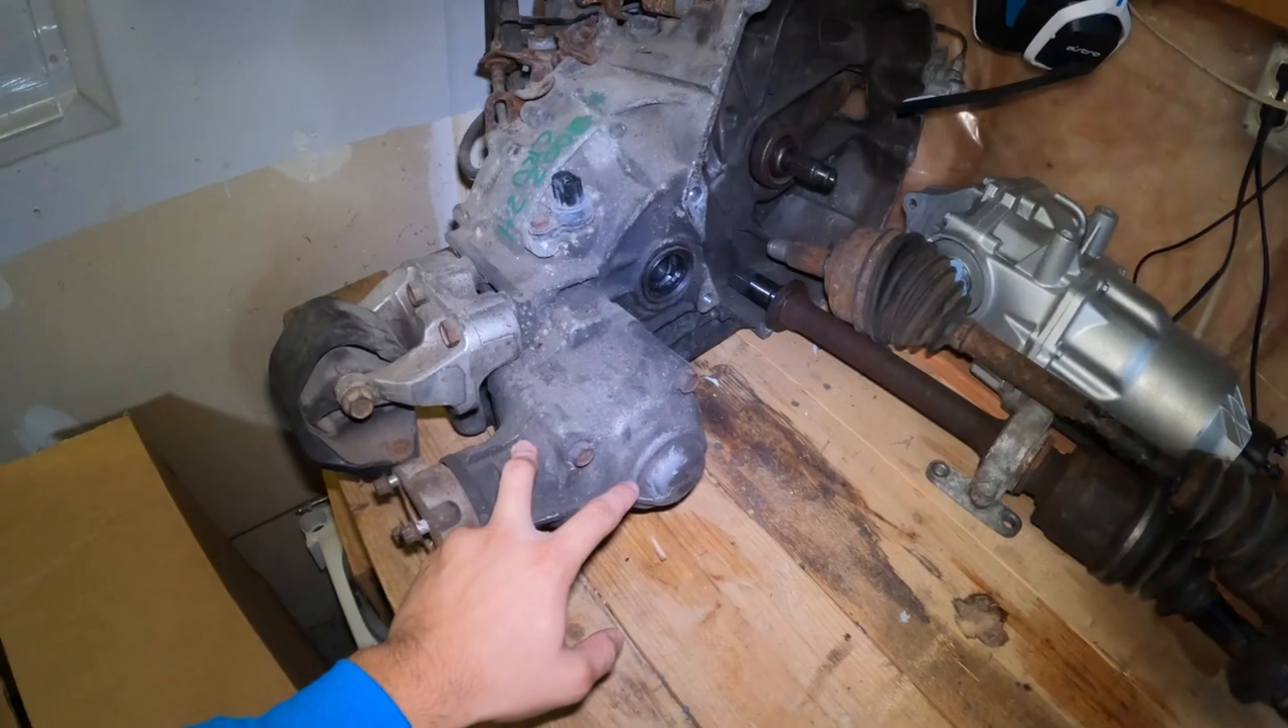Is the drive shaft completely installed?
No.